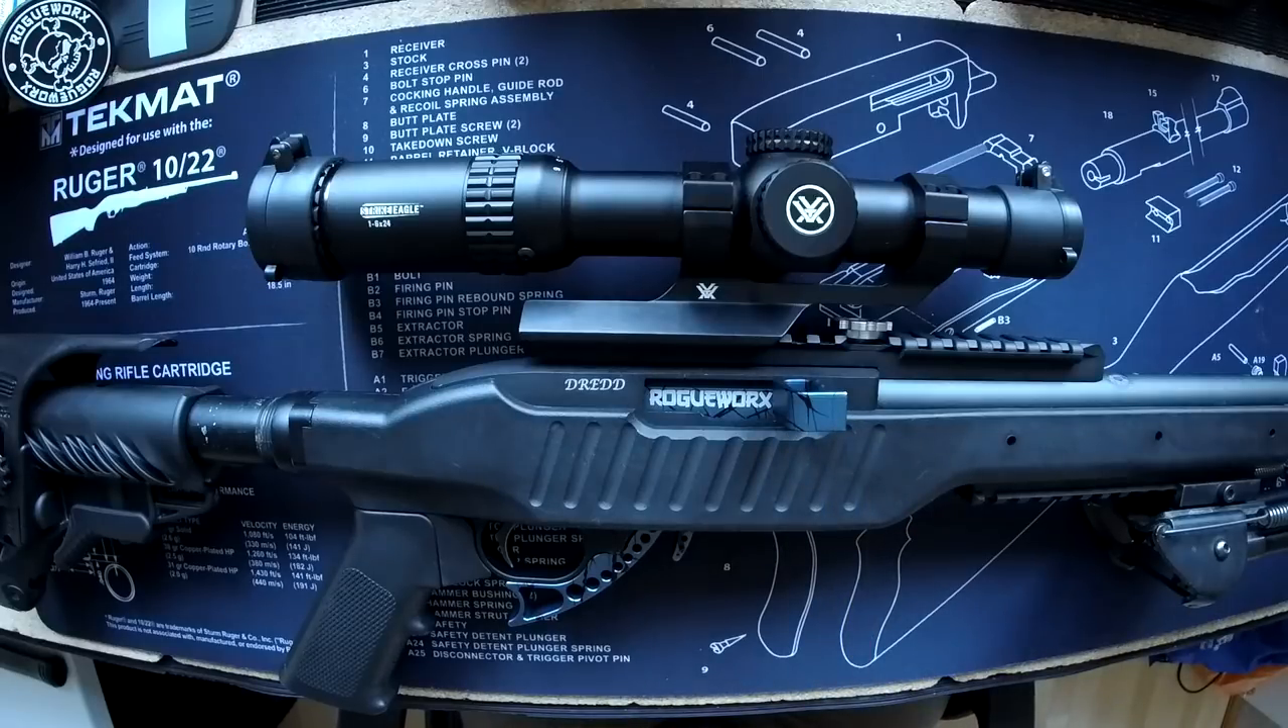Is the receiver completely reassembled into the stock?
Yes.